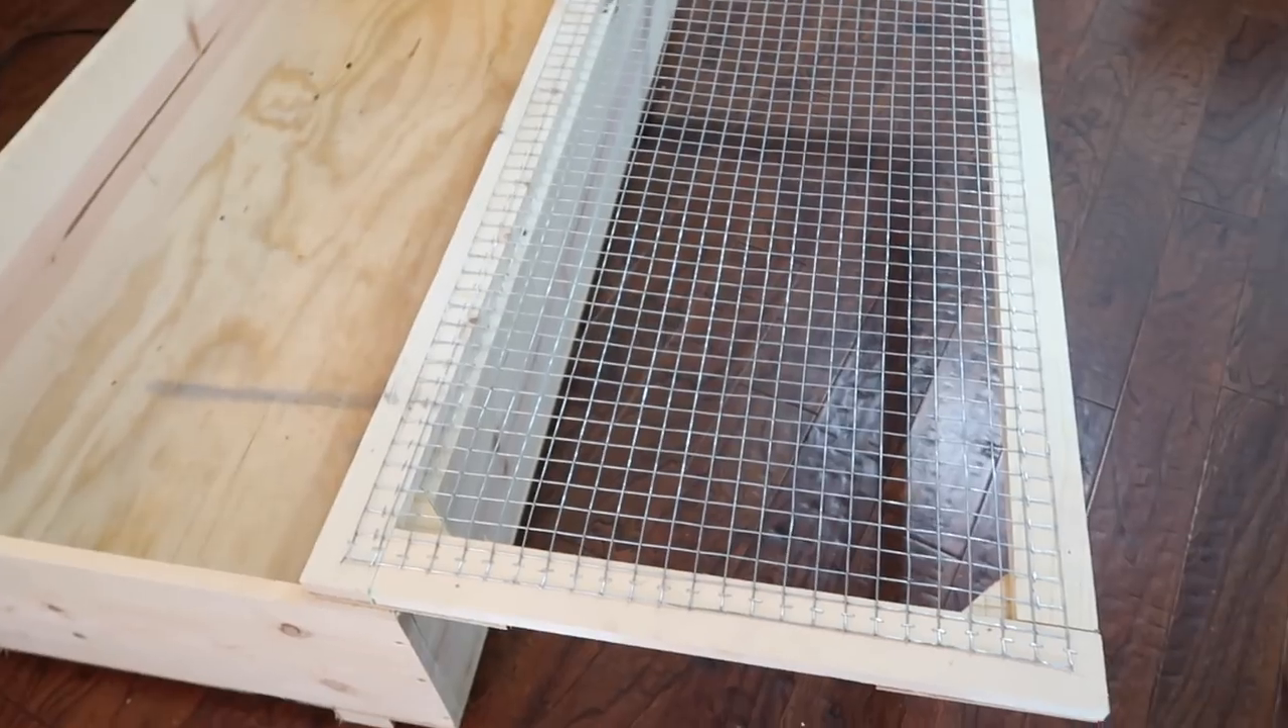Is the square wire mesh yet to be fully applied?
No.